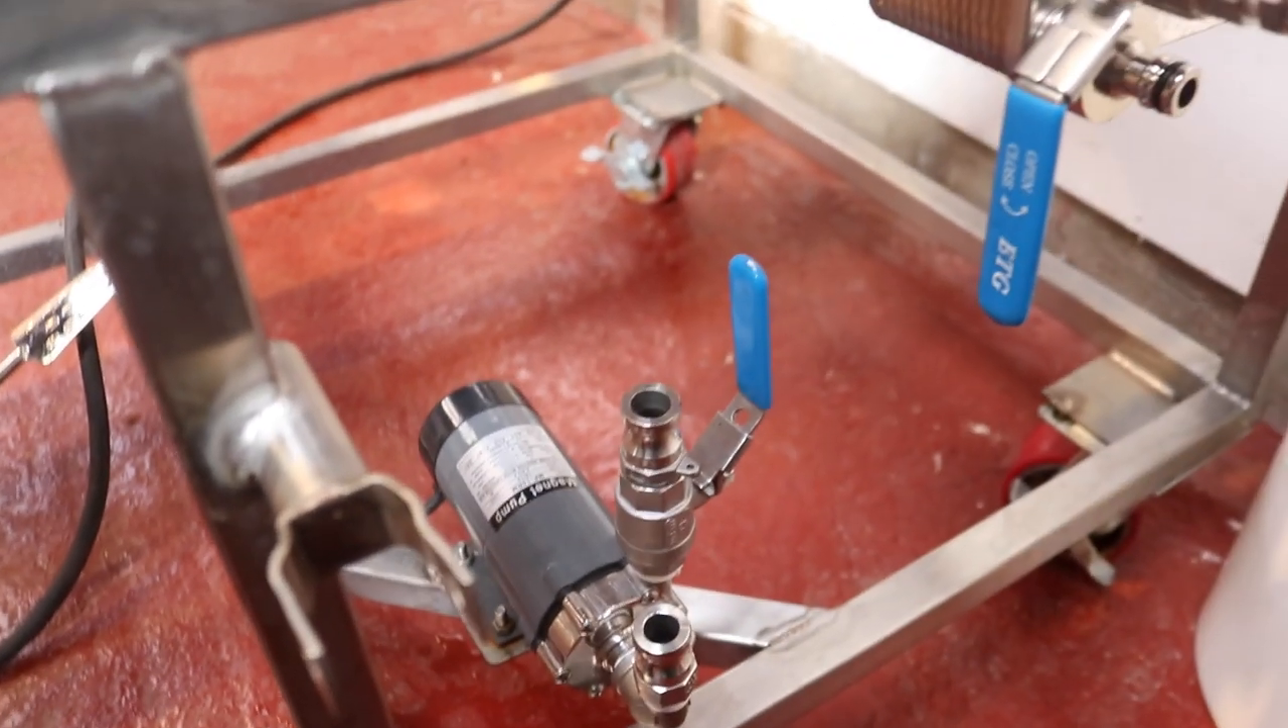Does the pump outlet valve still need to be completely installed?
No.